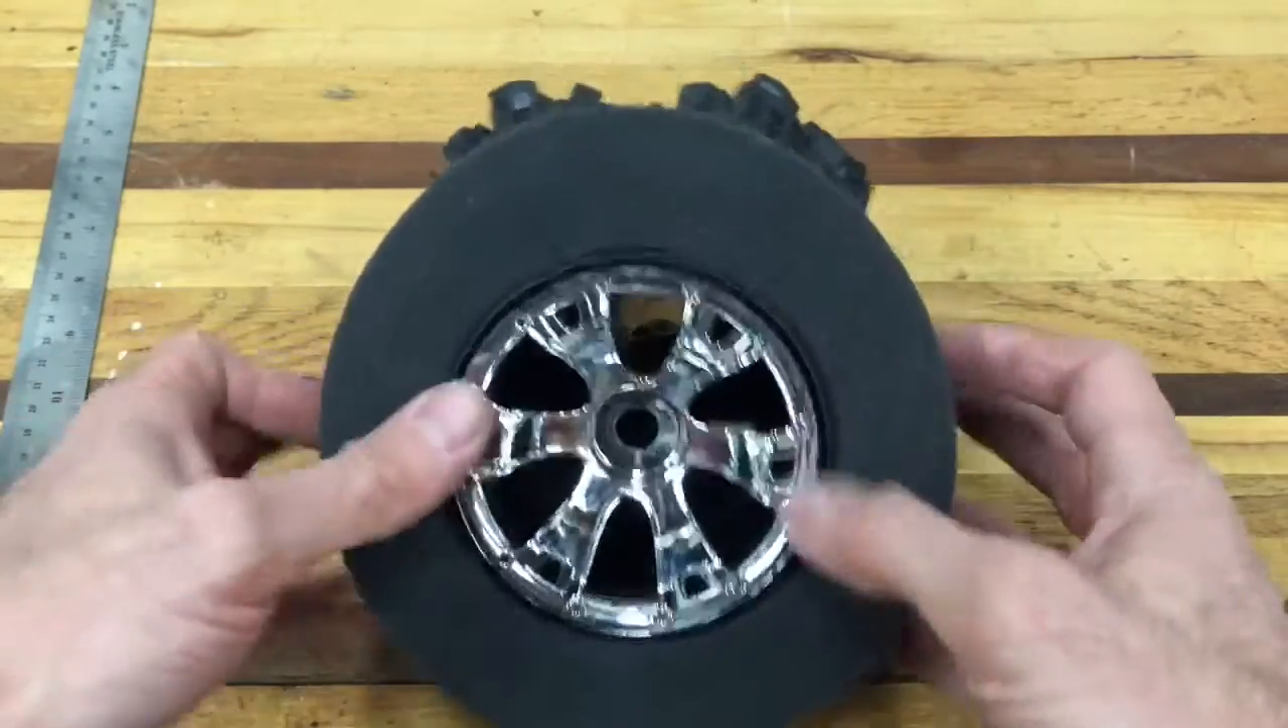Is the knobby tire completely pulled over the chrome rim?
No.